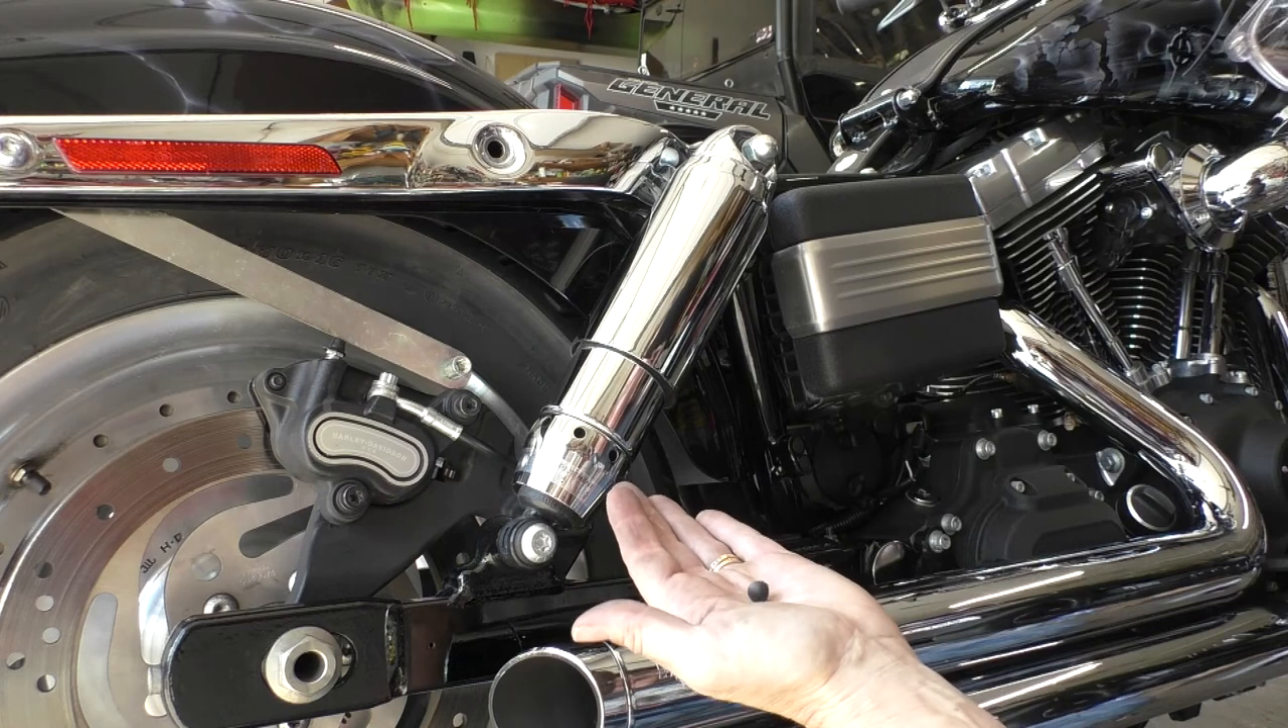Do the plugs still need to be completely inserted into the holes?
Yes.